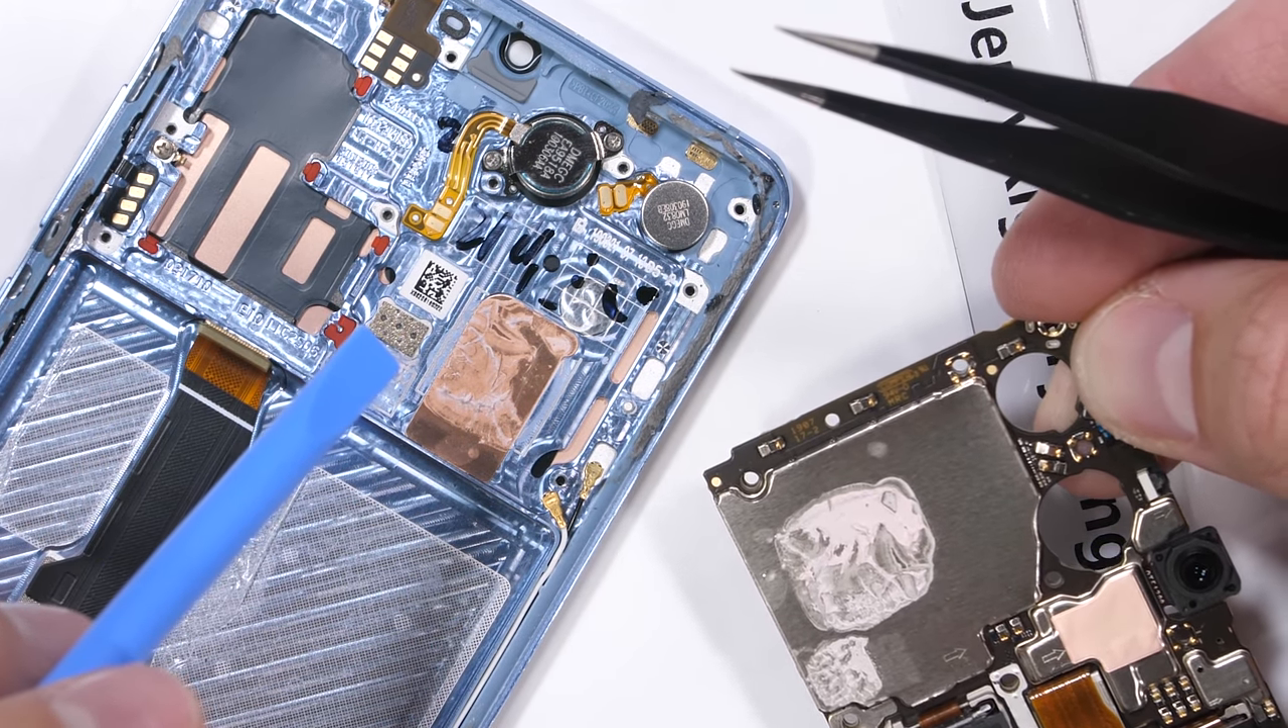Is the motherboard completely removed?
Yes.